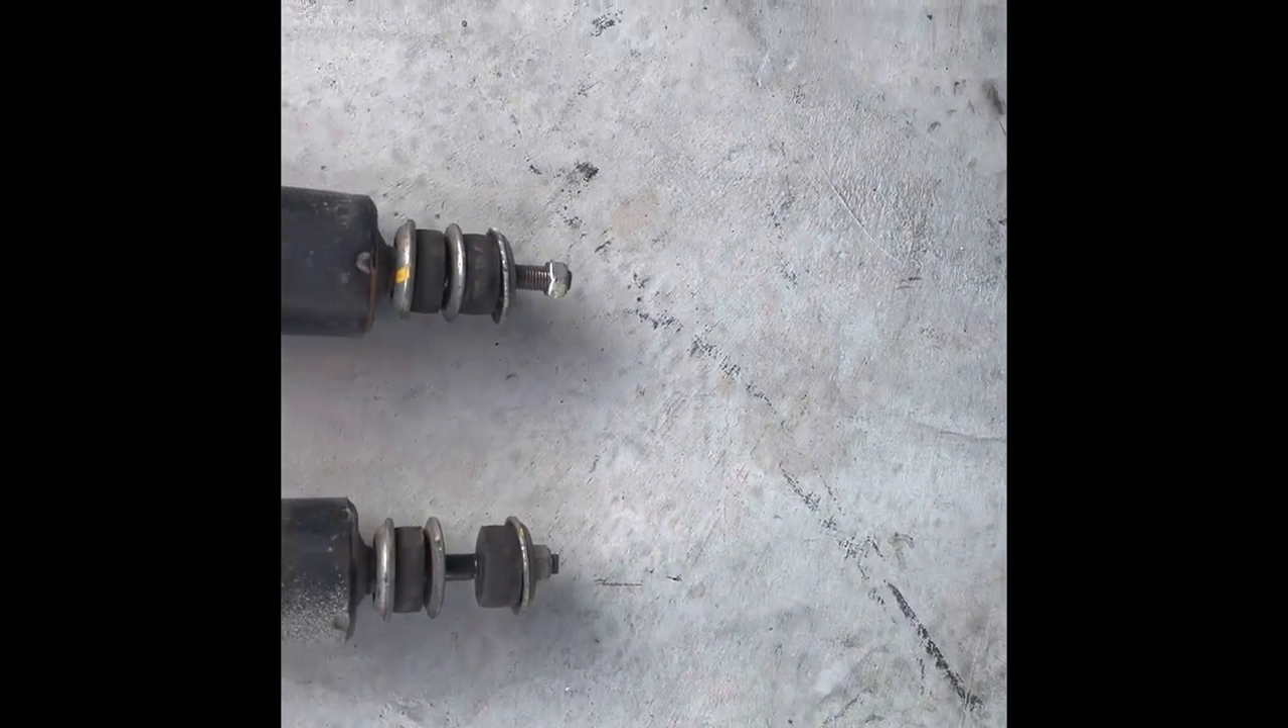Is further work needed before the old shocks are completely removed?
No.